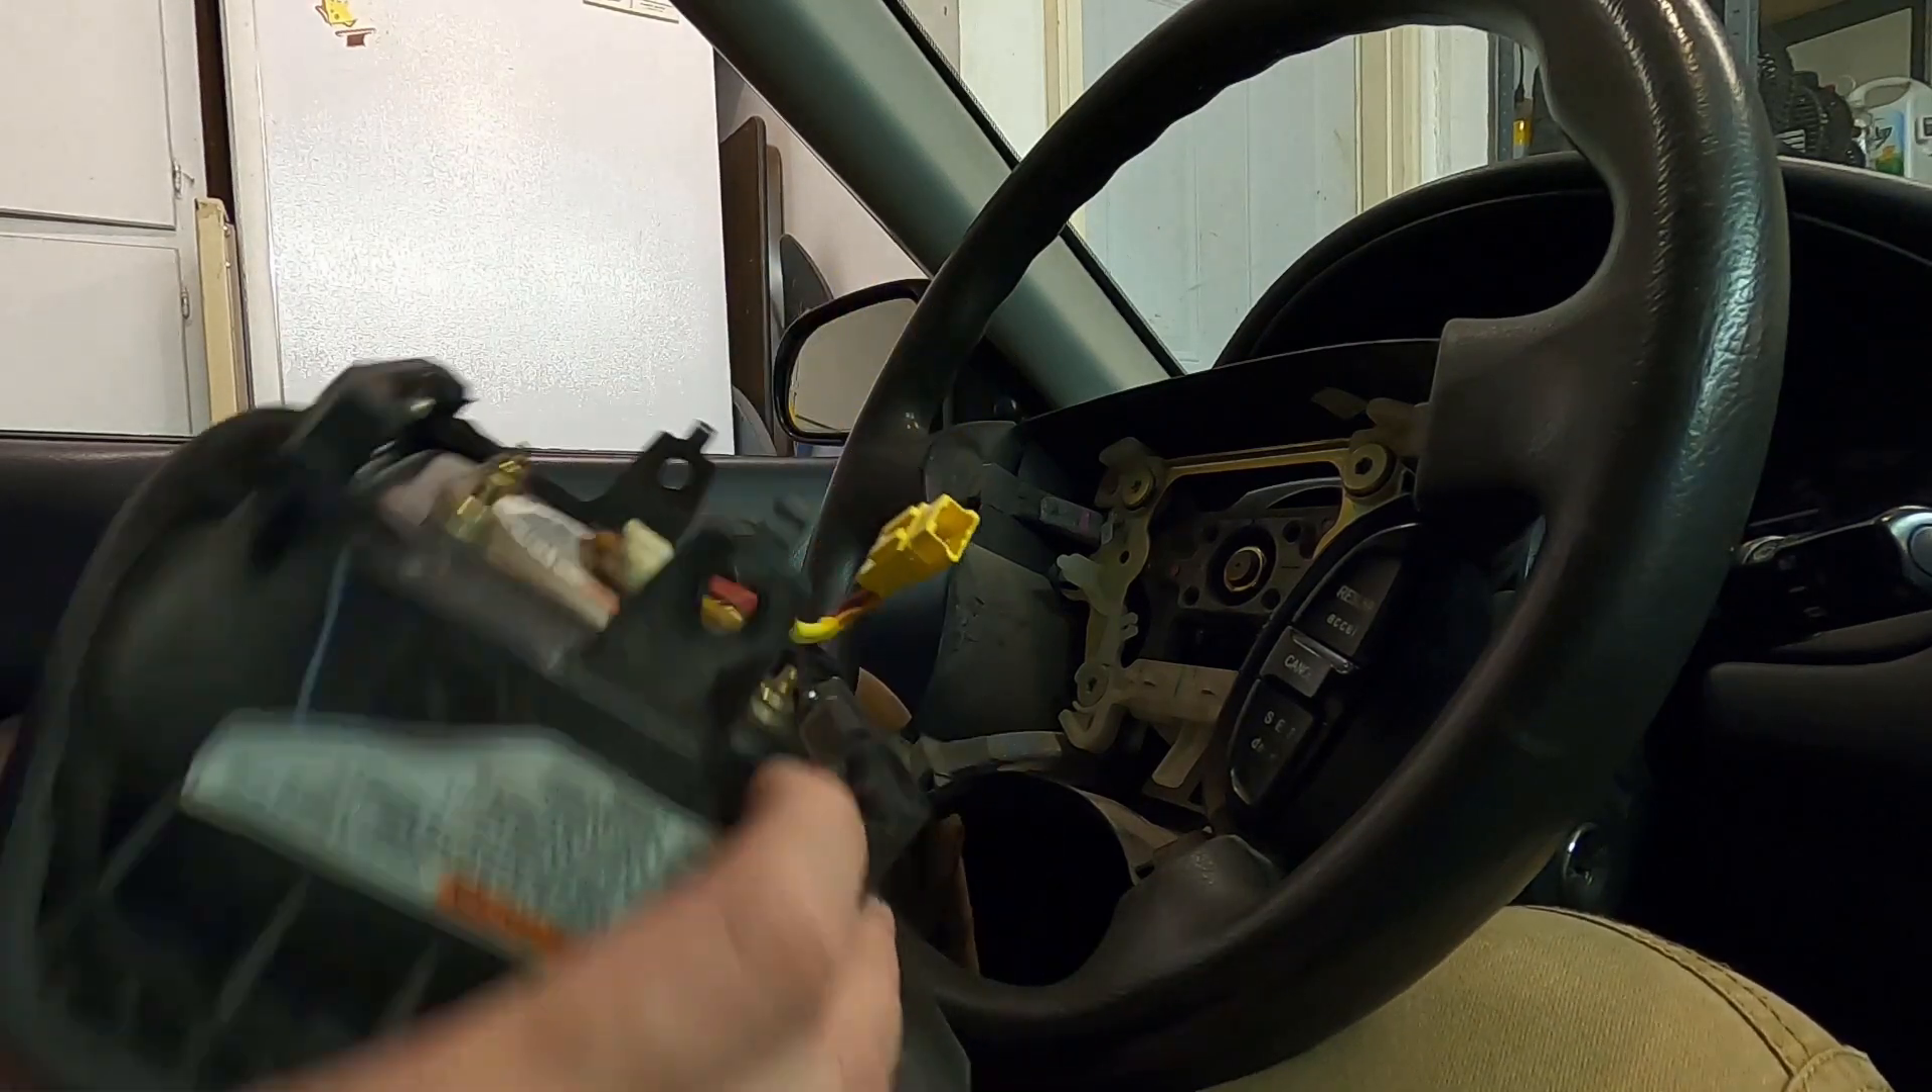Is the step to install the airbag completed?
No.